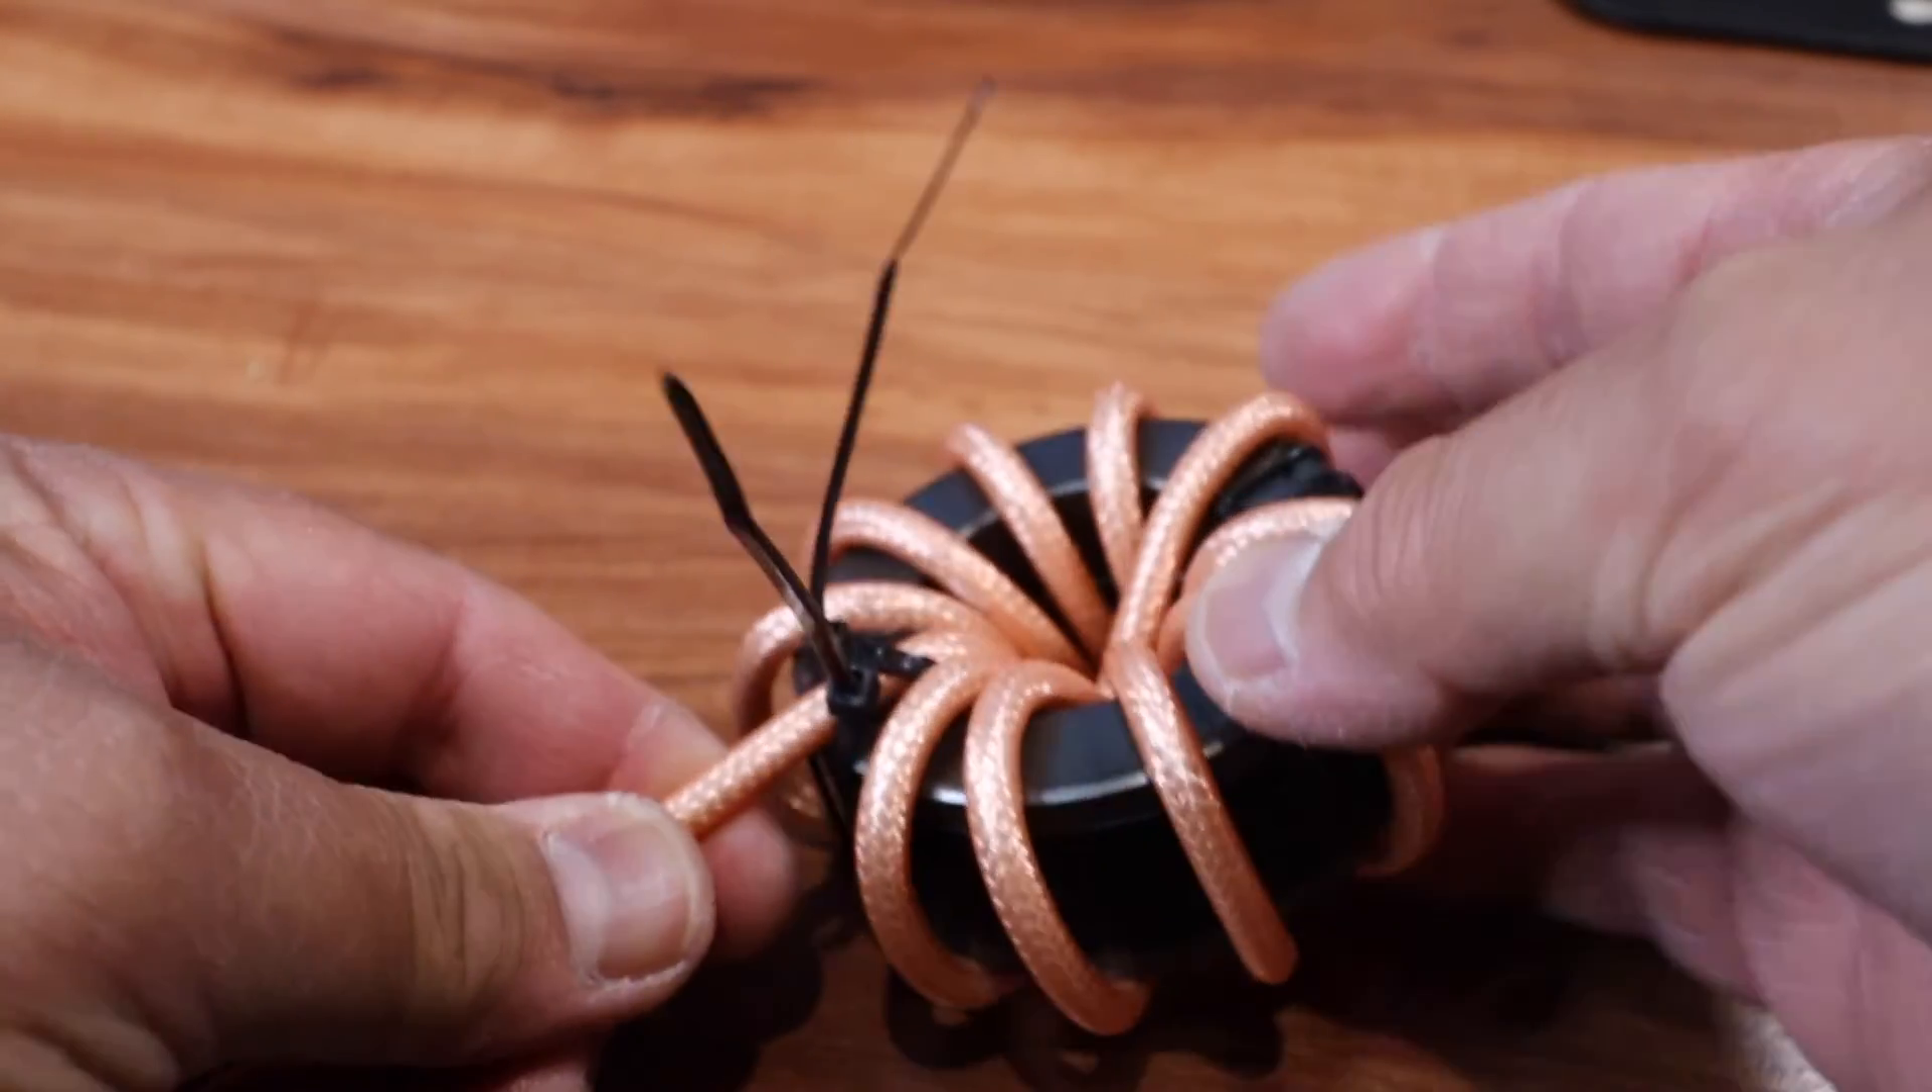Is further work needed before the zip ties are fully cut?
Yes.